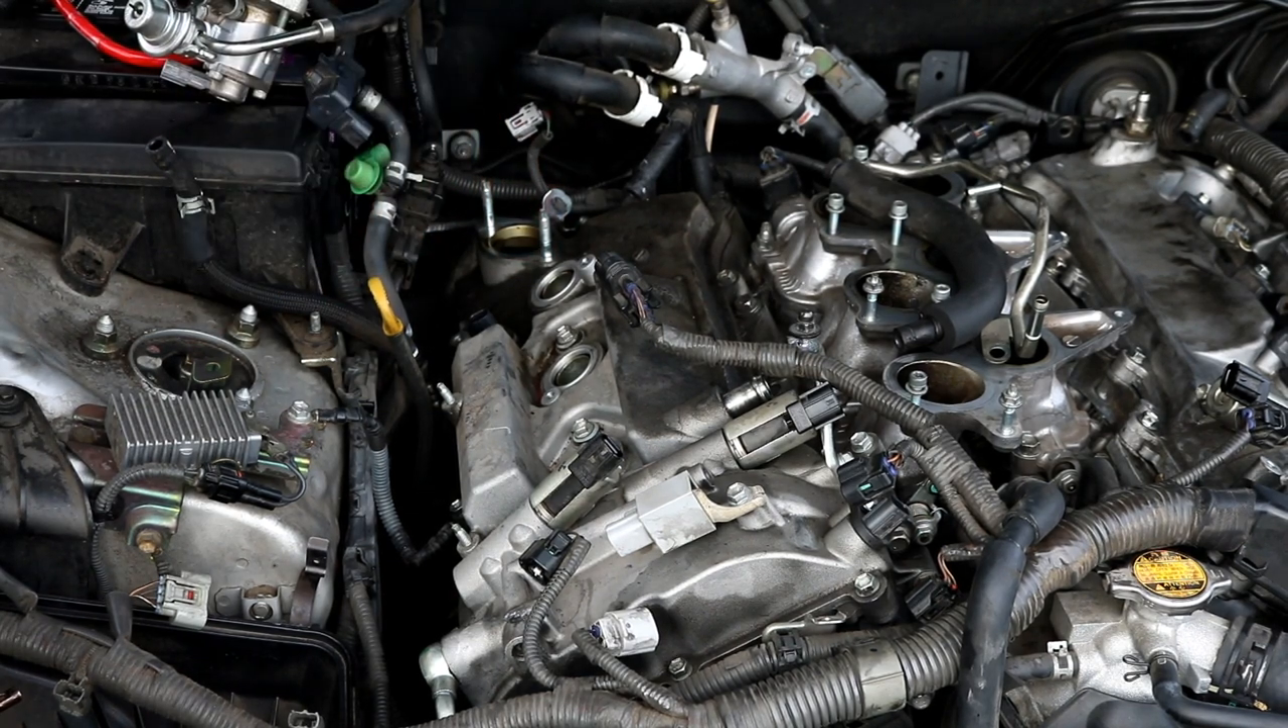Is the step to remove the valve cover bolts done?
No.